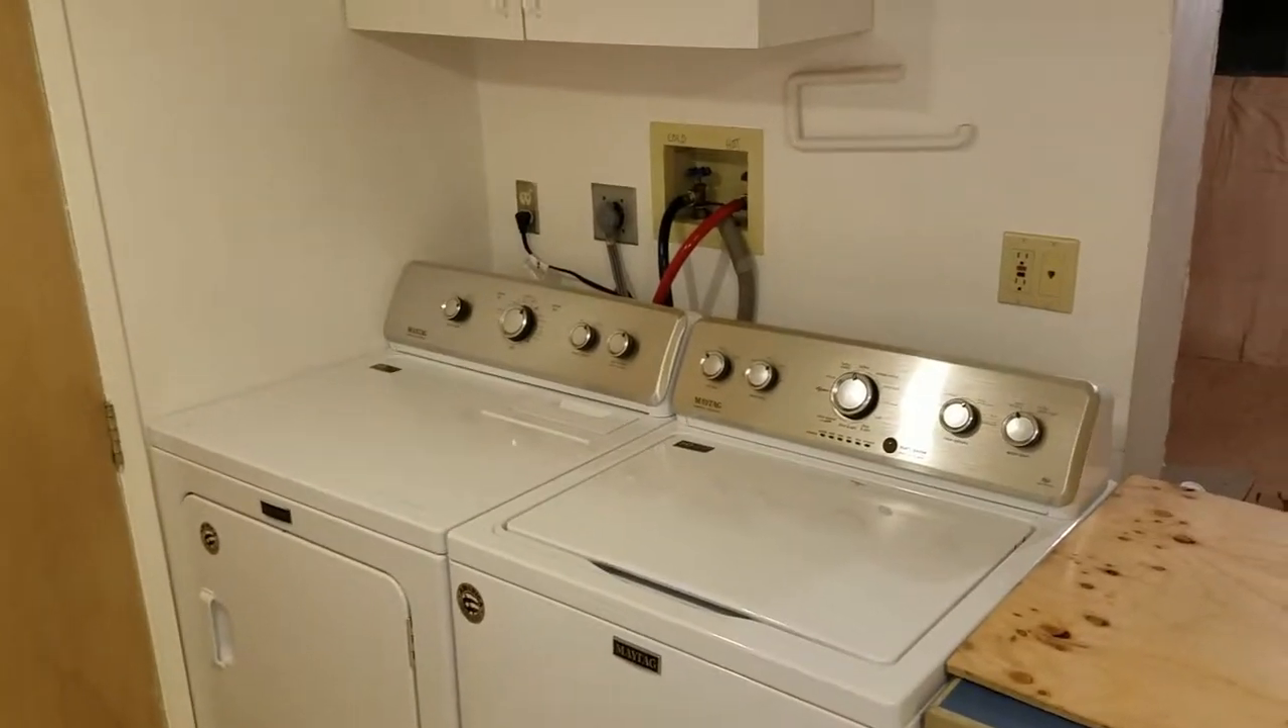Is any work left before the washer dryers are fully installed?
No.